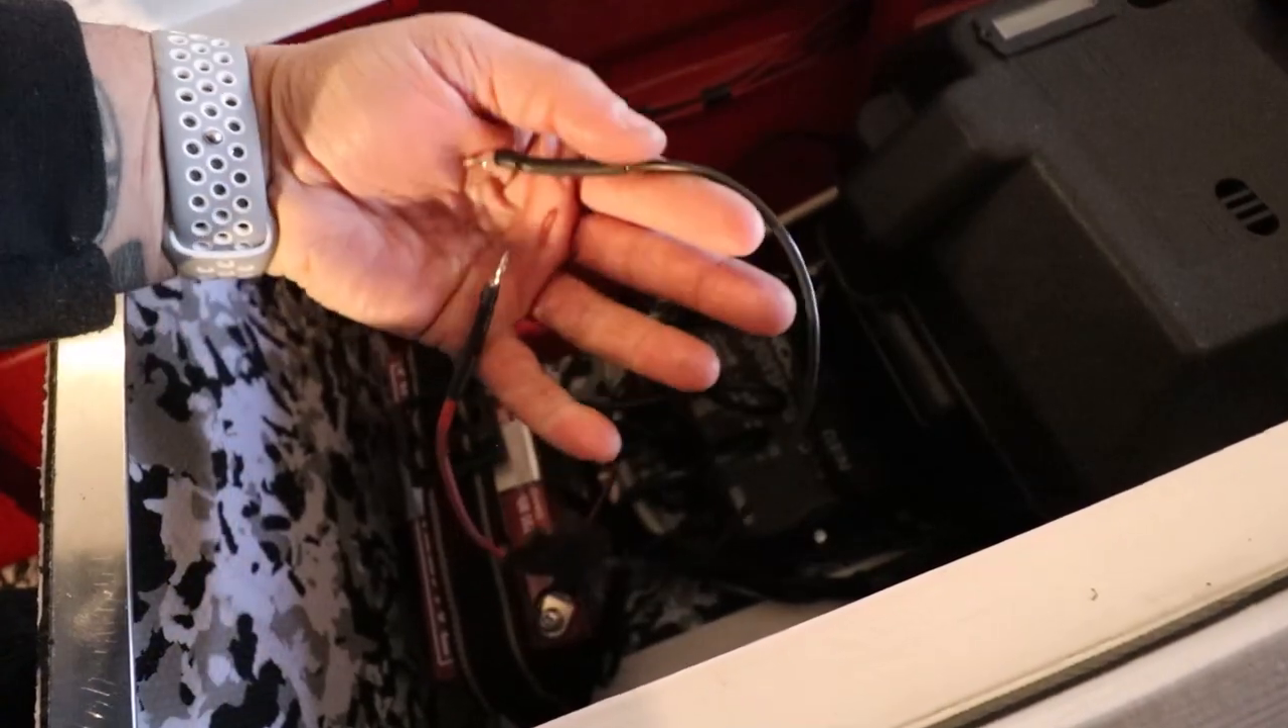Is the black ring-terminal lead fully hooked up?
No.